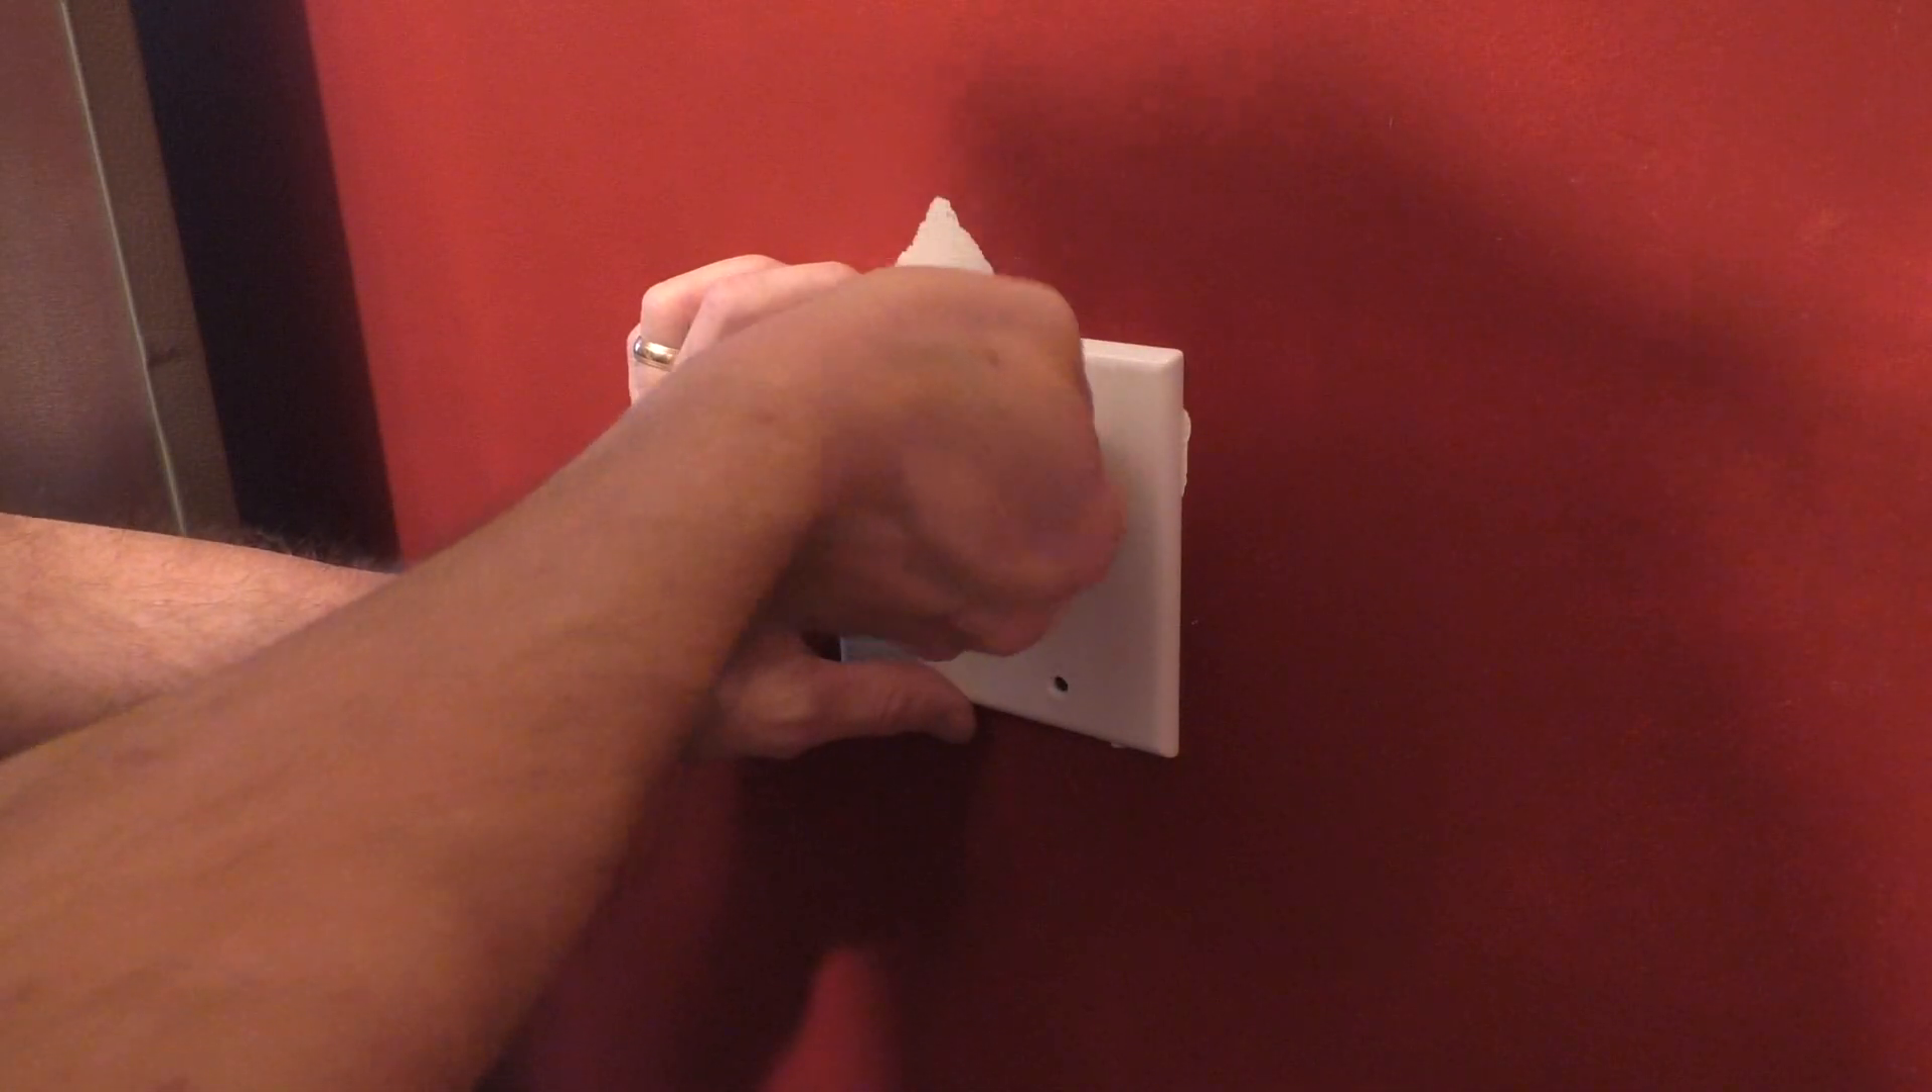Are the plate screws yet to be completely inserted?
Yes.